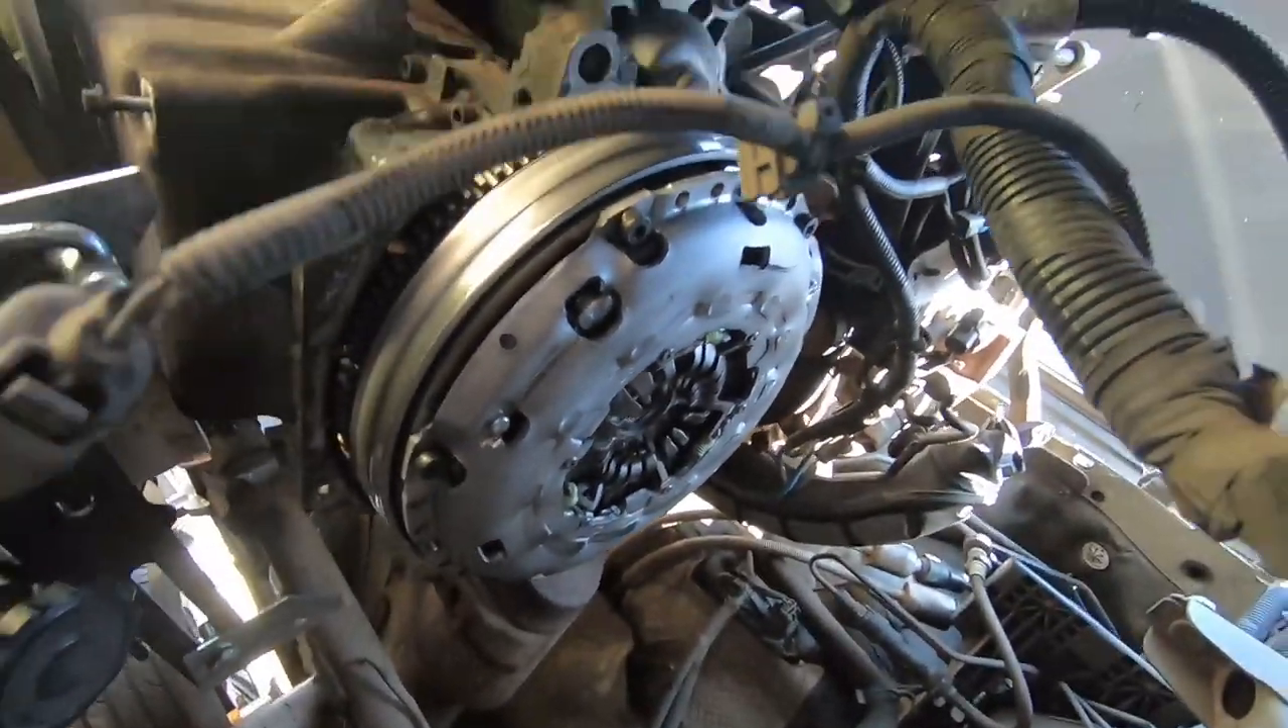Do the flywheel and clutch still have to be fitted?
No.